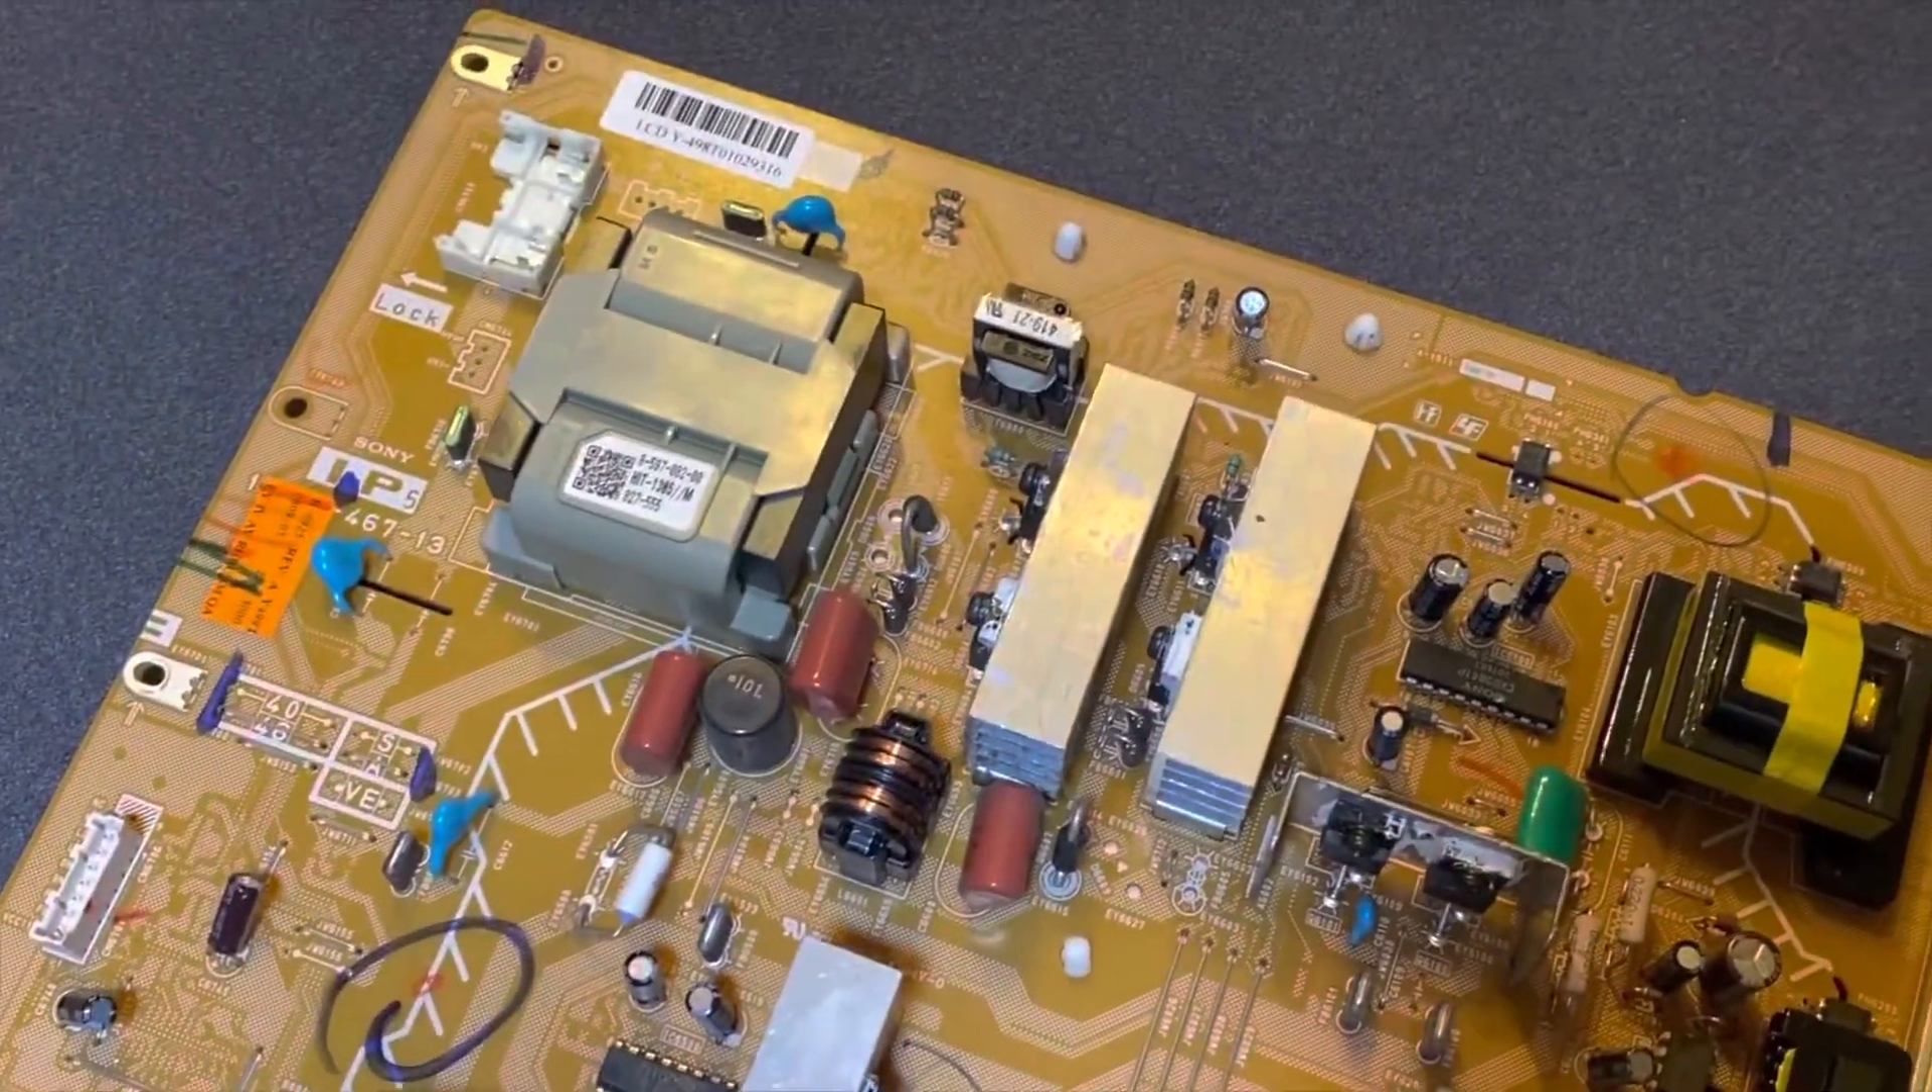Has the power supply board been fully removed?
Yes.